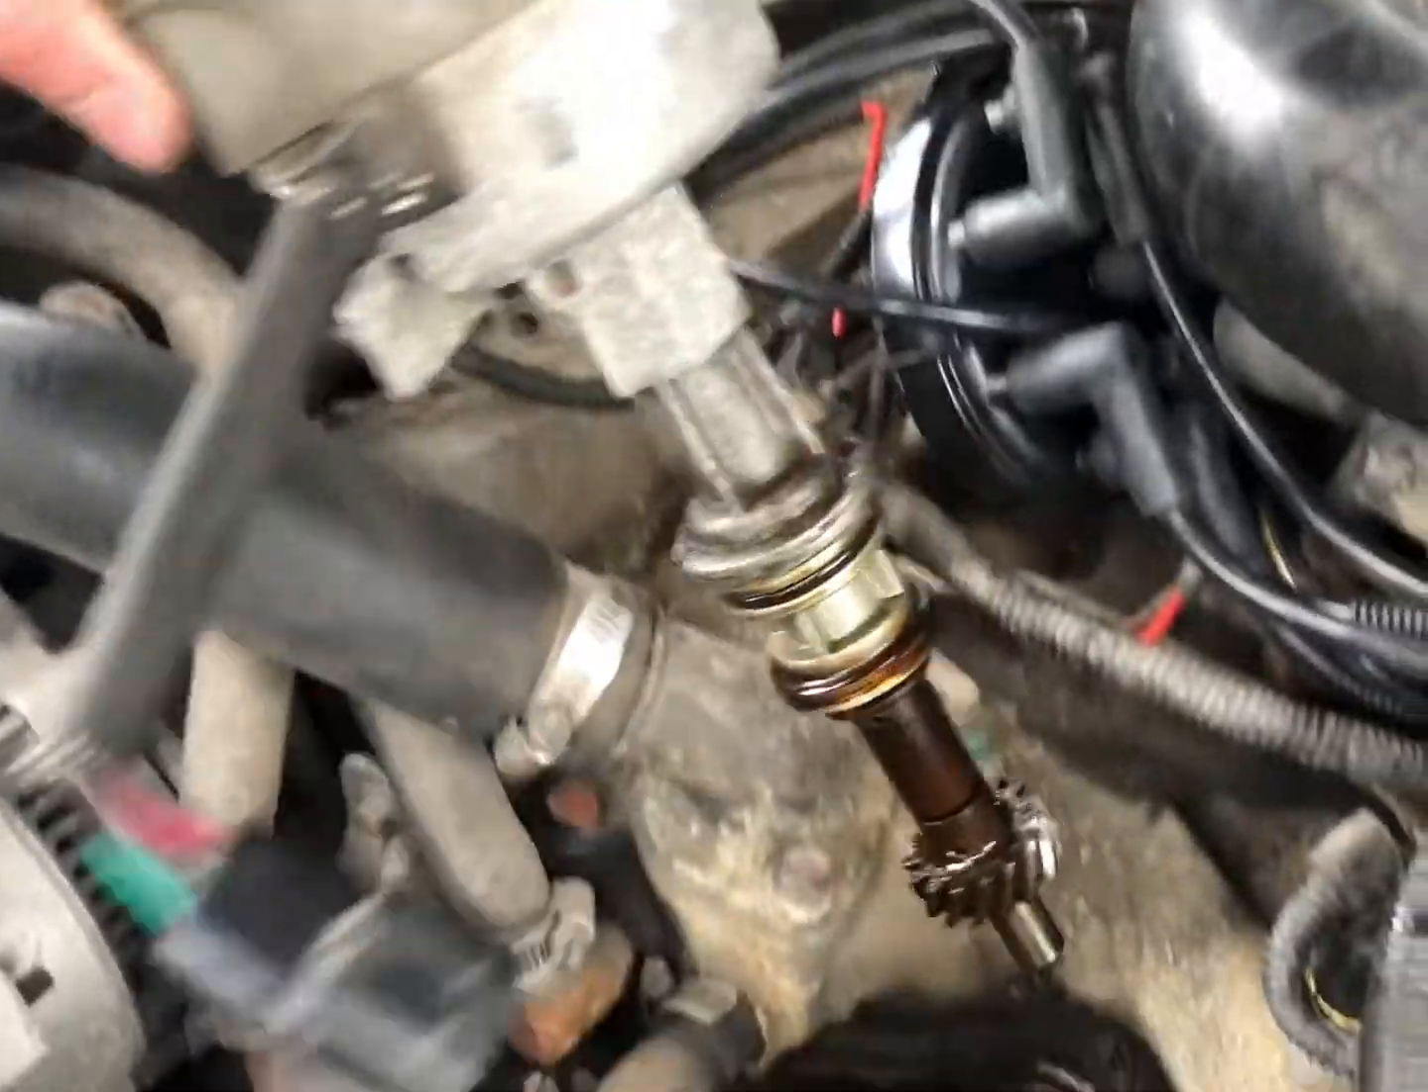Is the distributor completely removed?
Yes.